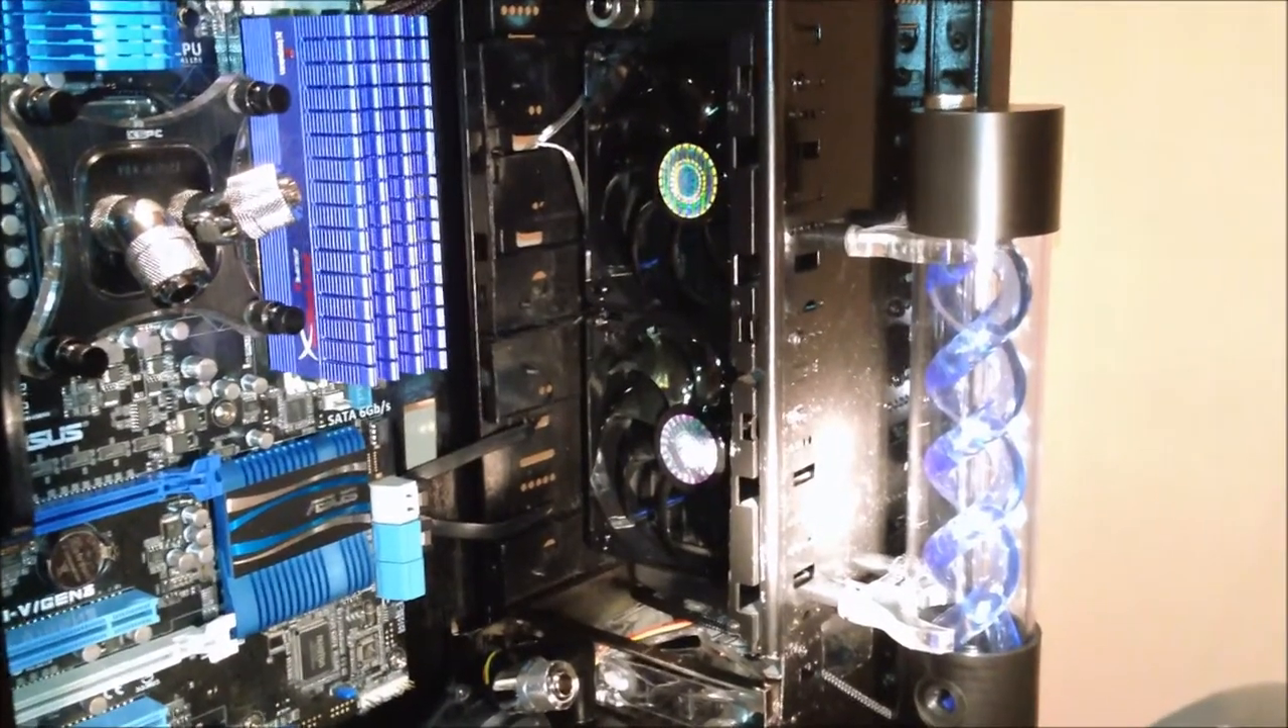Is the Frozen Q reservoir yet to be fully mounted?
No.